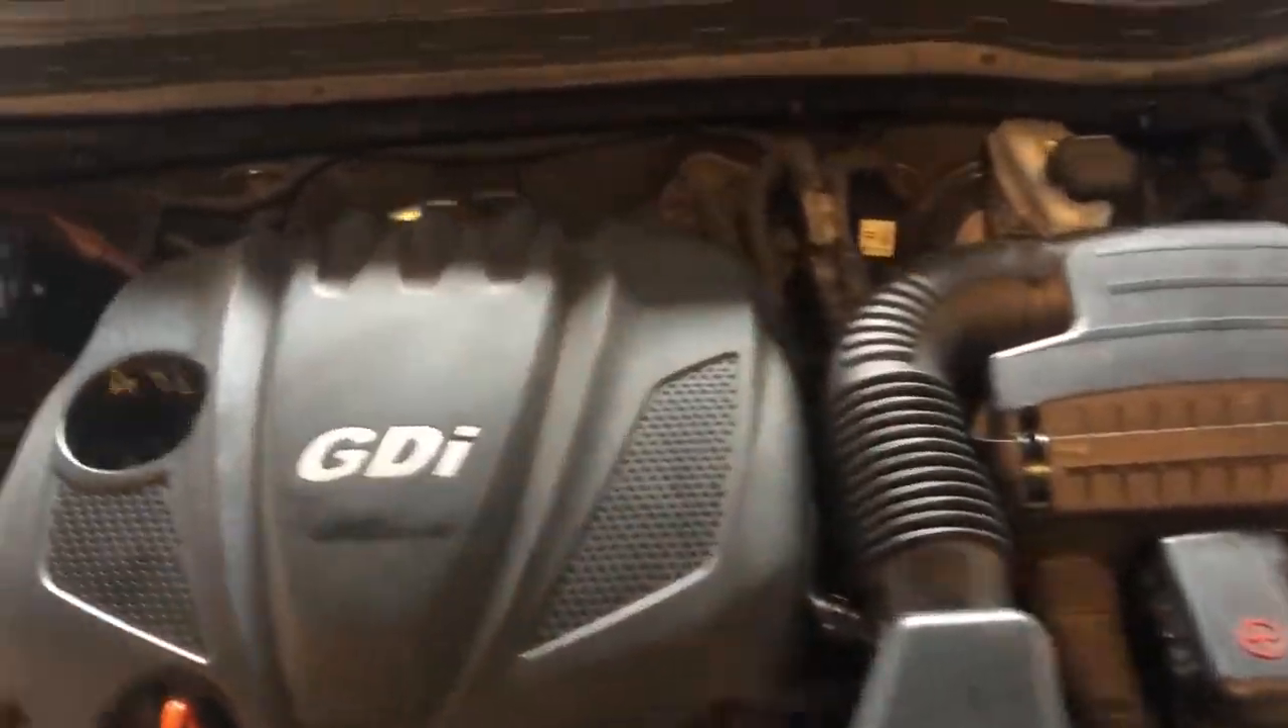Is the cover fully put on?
Yes.